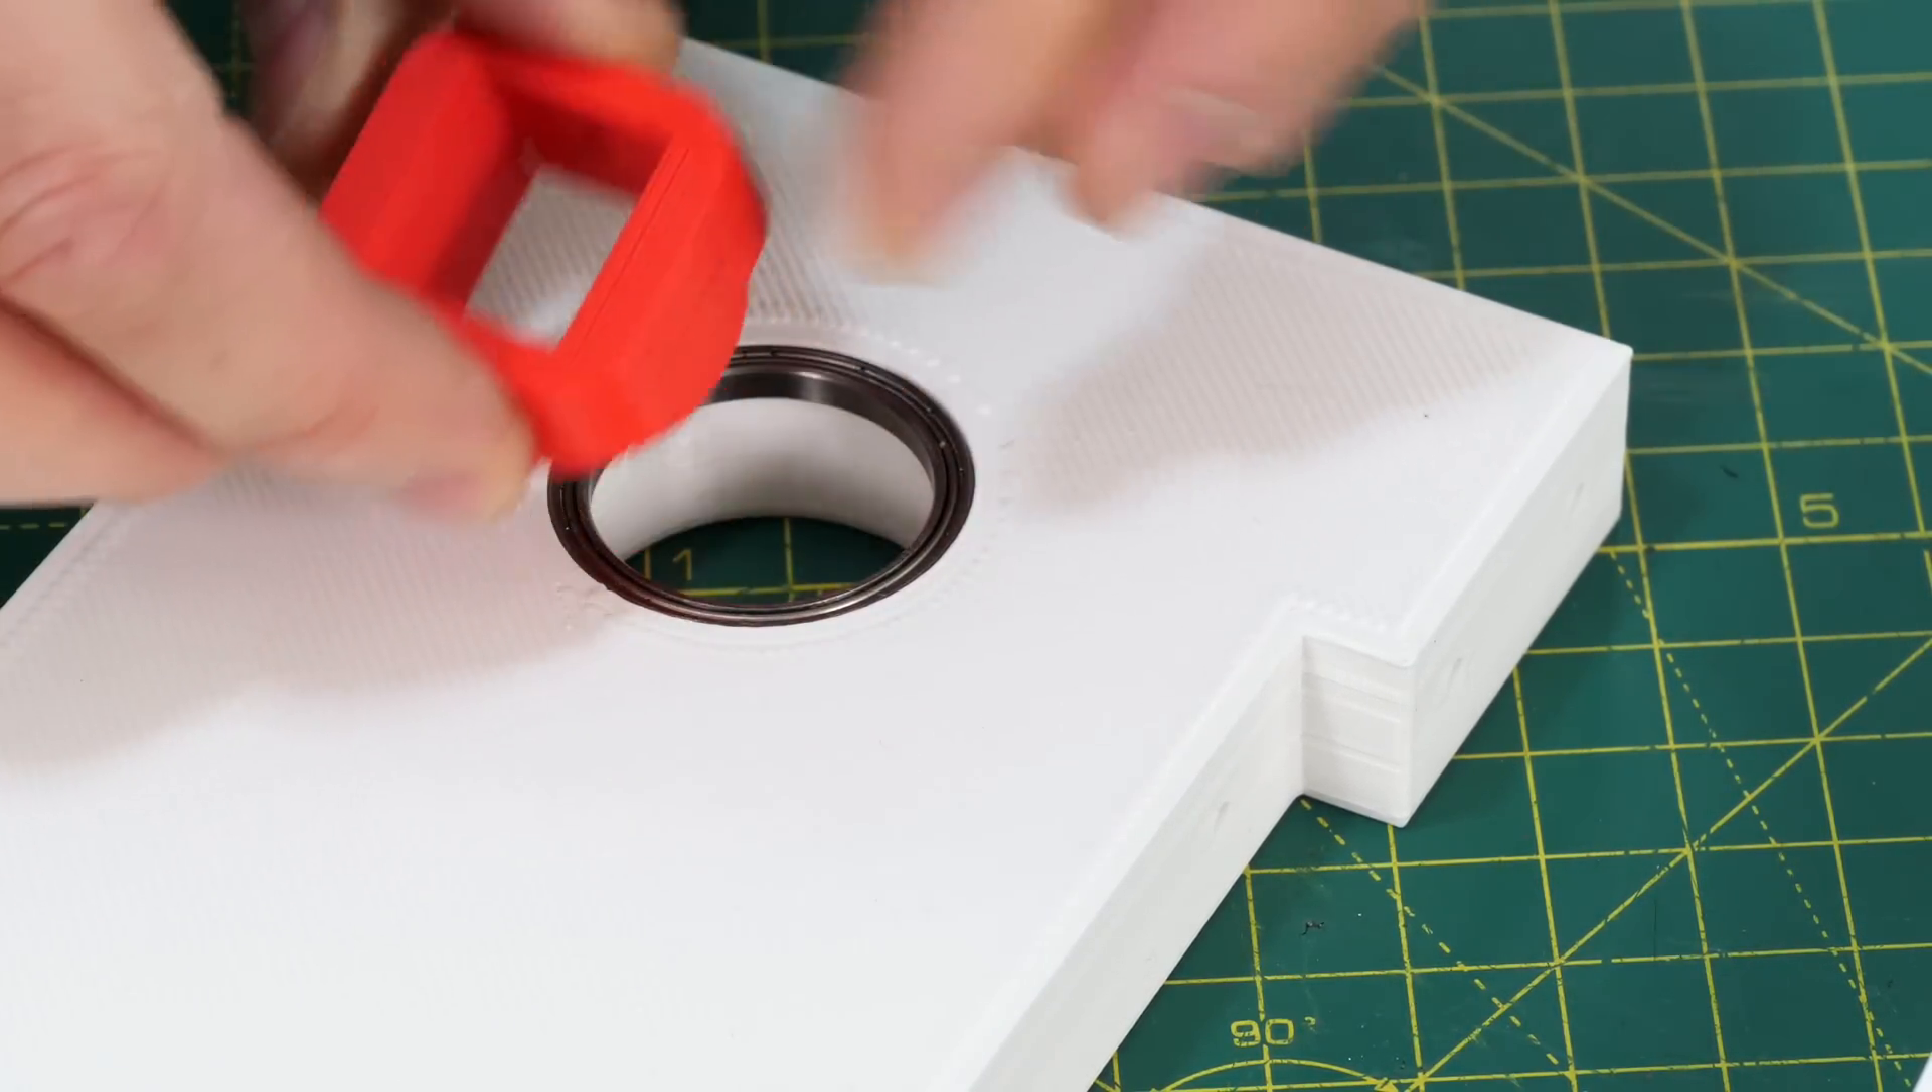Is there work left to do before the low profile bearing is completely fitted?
No.